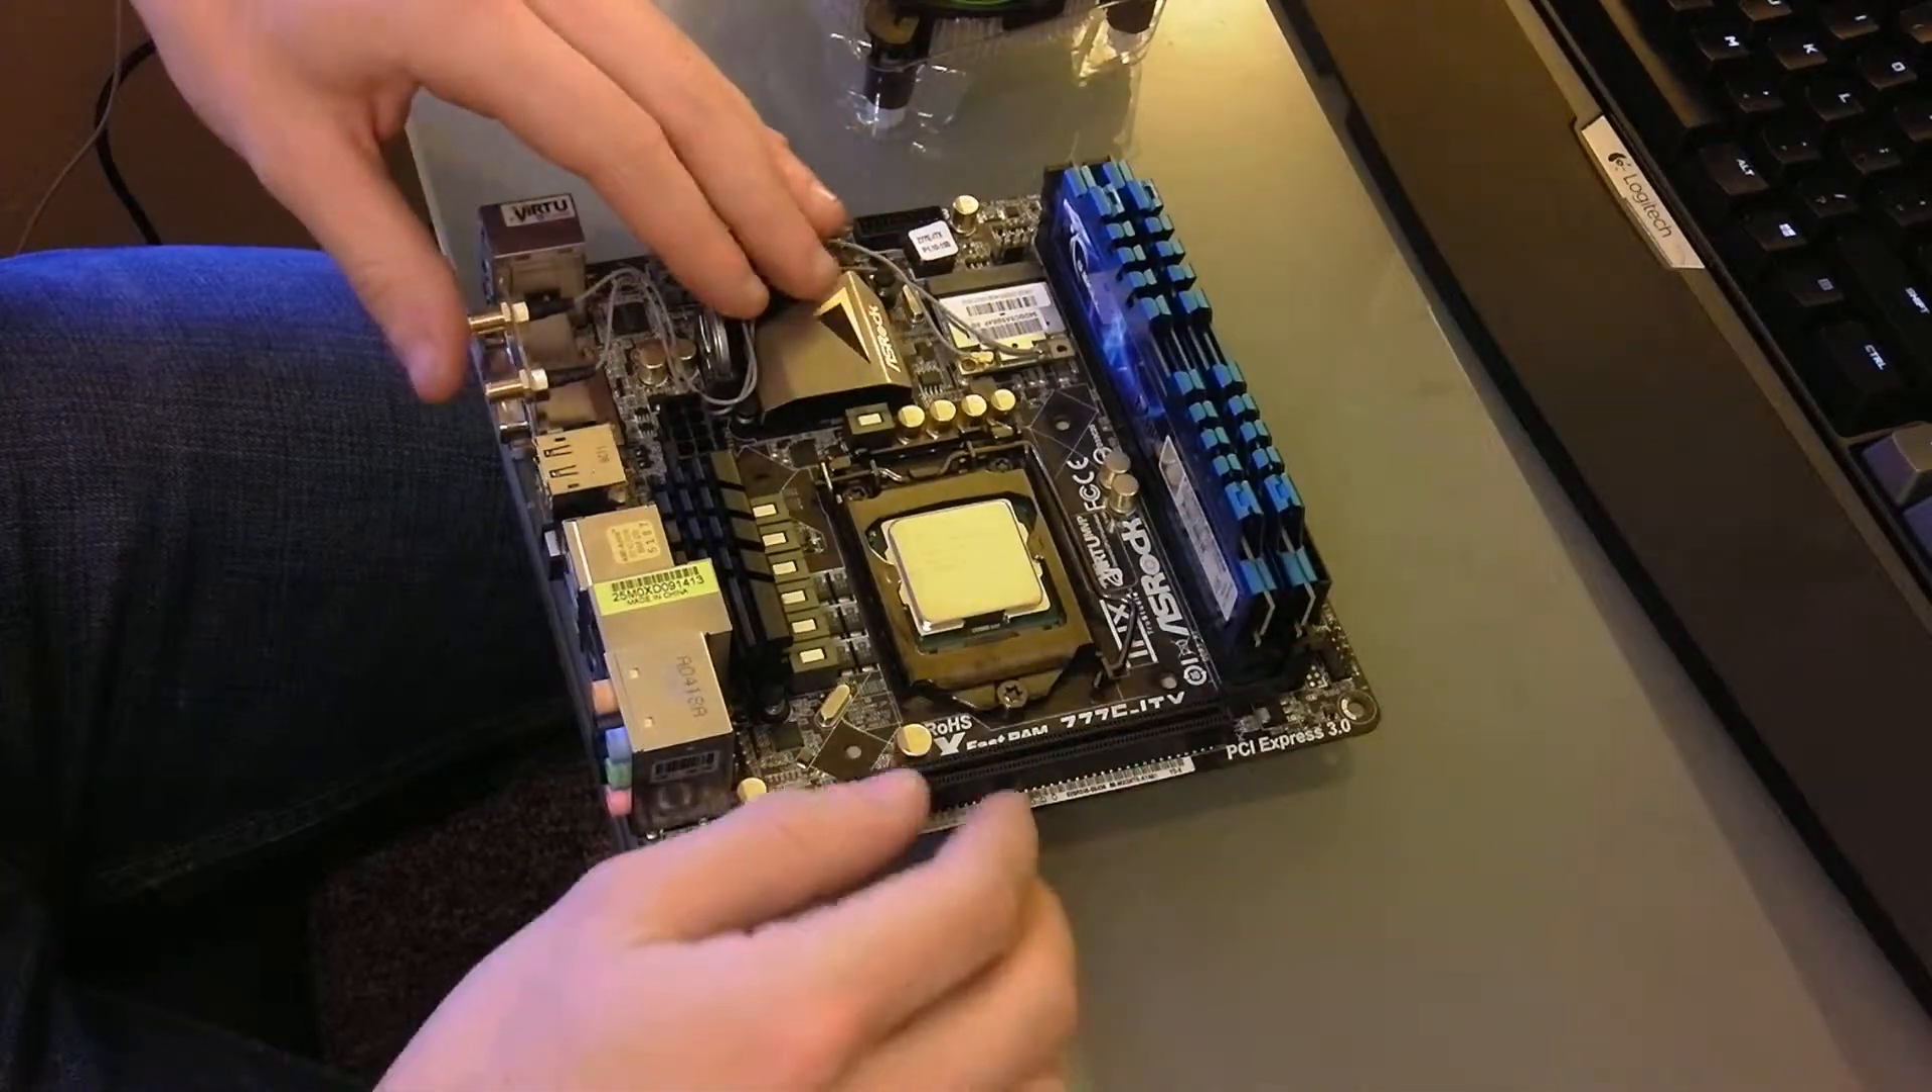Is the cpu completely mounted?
Yes.